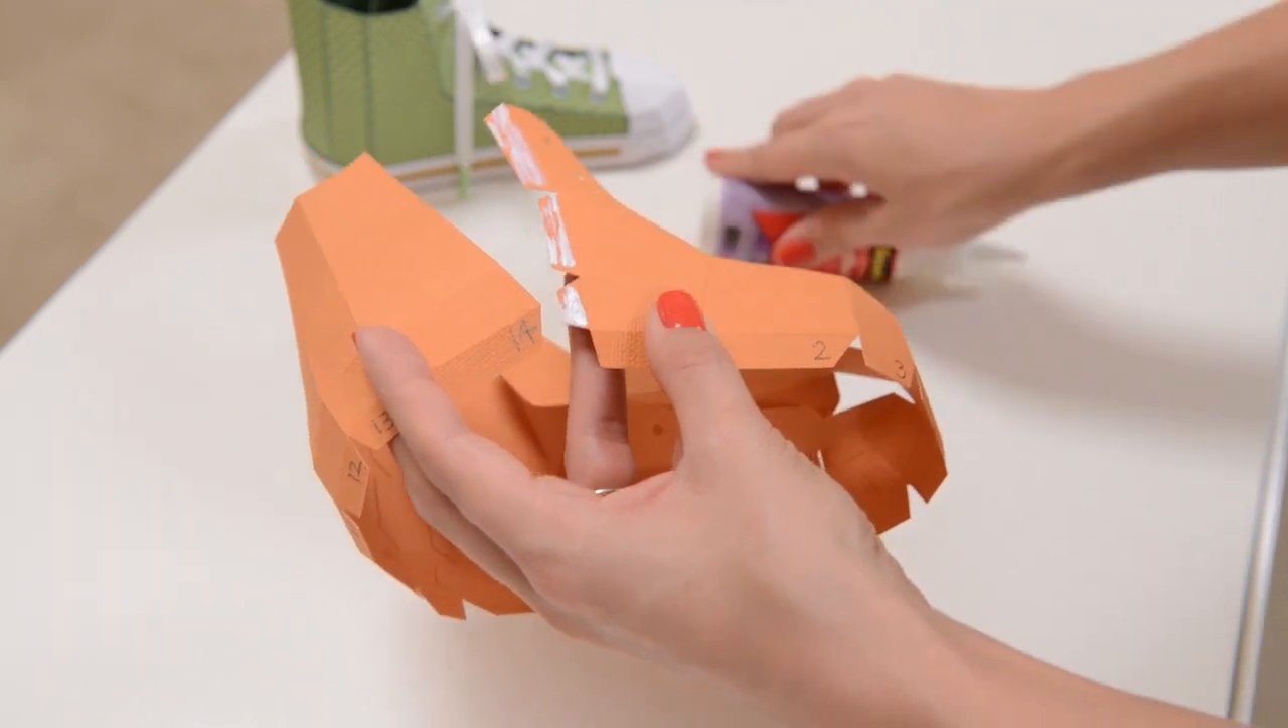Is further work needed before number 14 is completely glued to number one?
Yes.